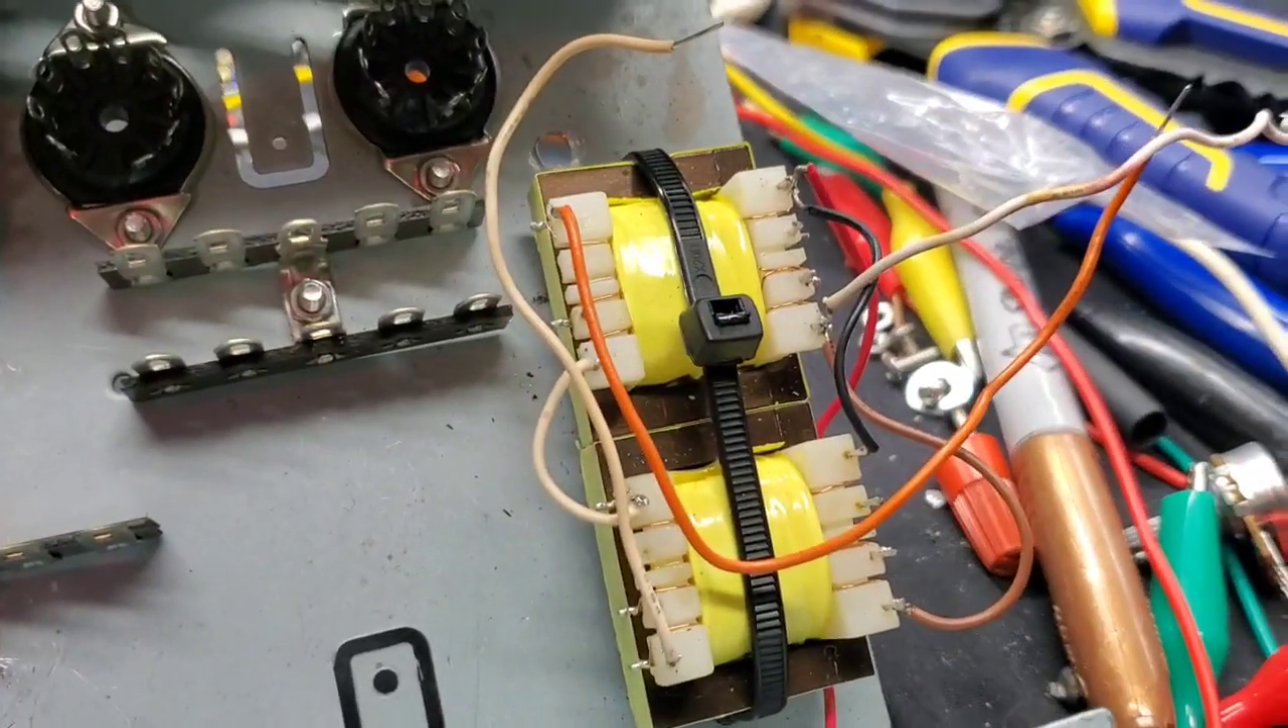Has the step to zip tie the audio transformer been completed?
Yes.